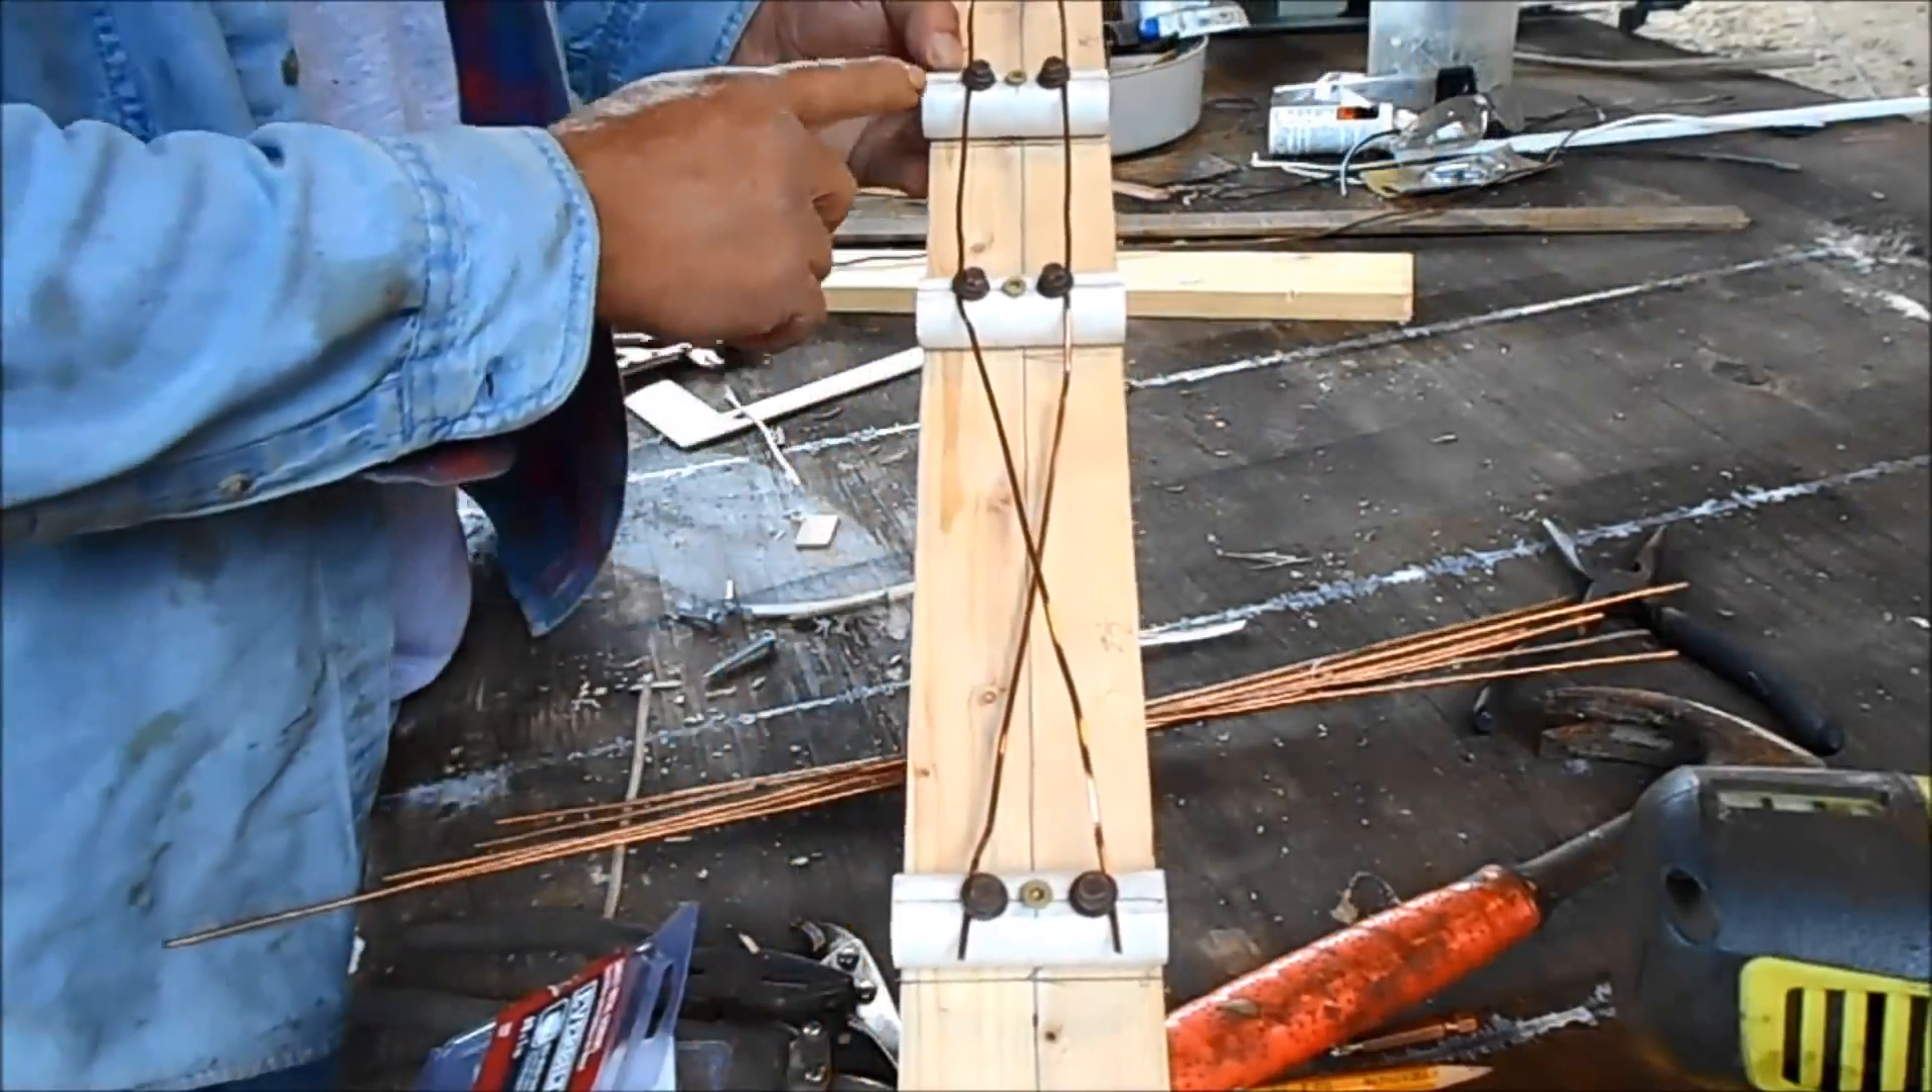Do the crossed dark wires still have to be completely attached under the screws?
No.